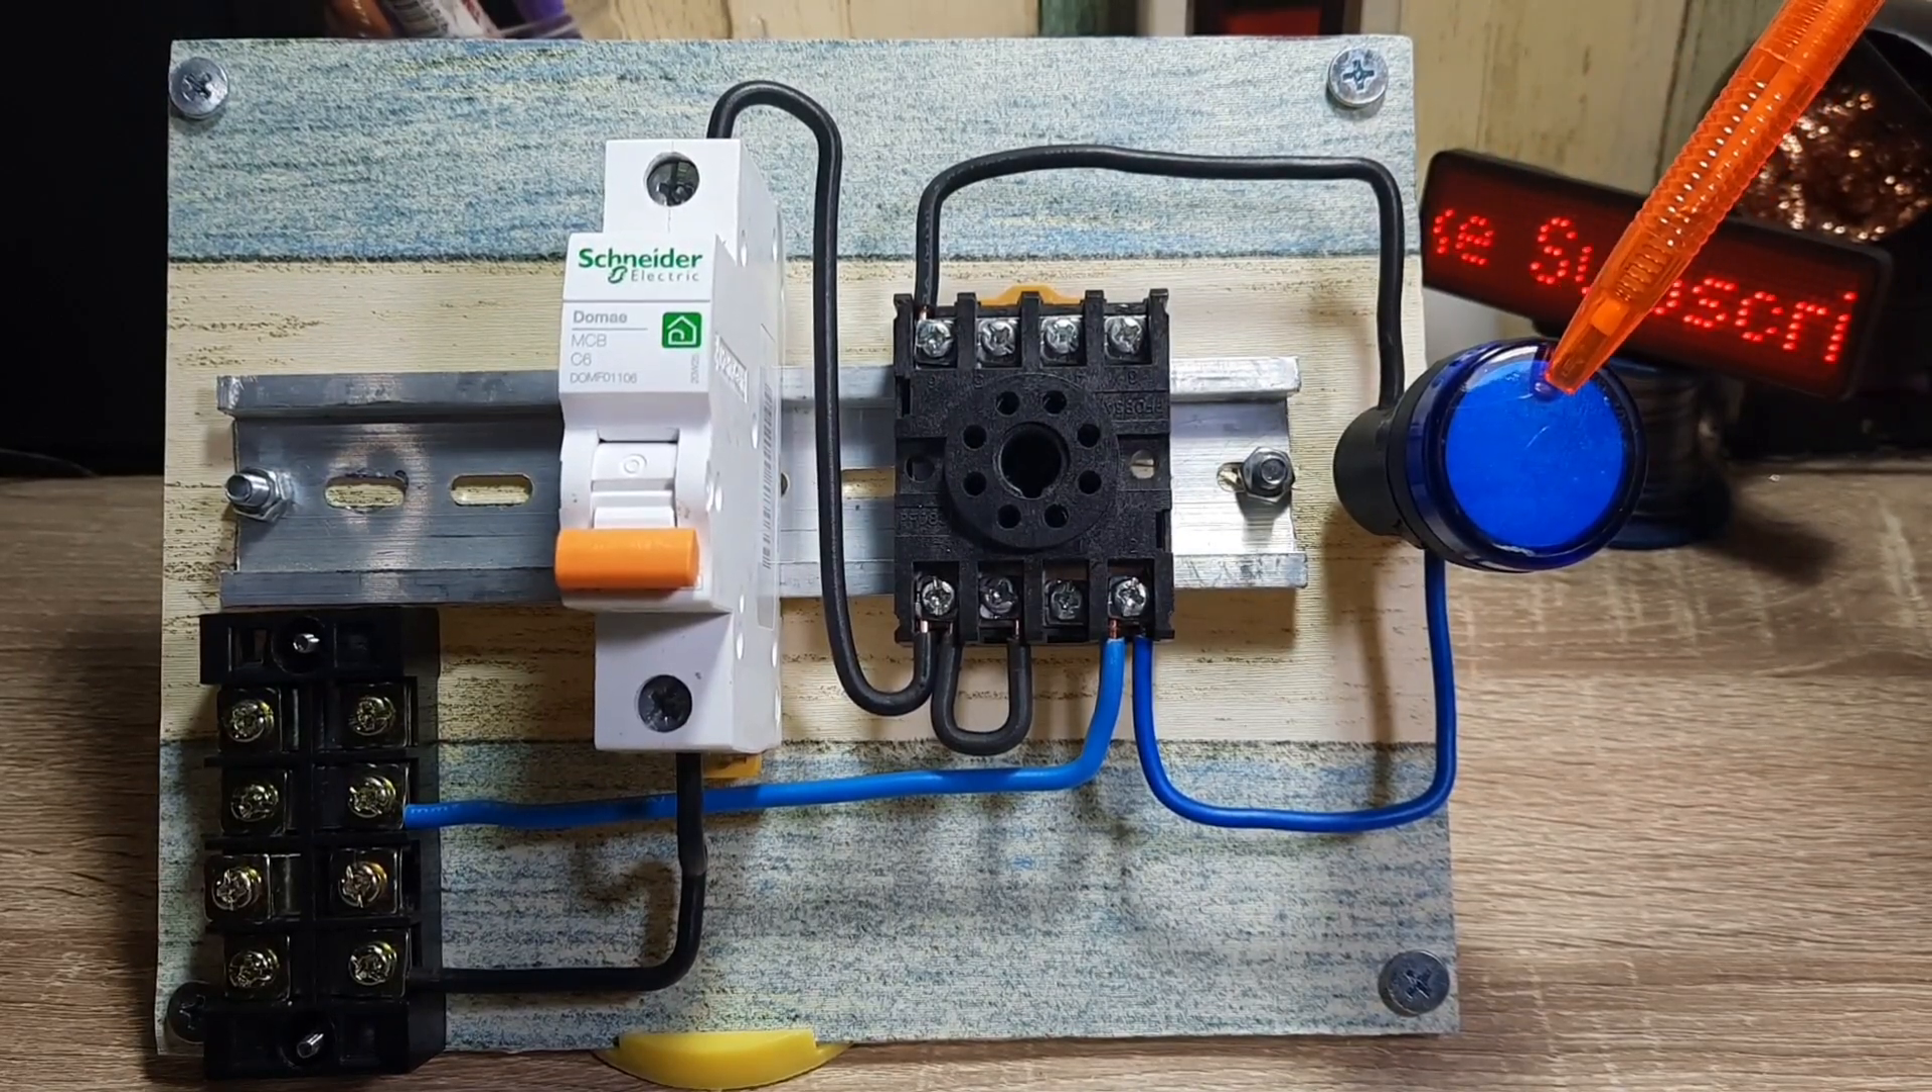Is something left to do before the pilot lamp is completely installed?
No.